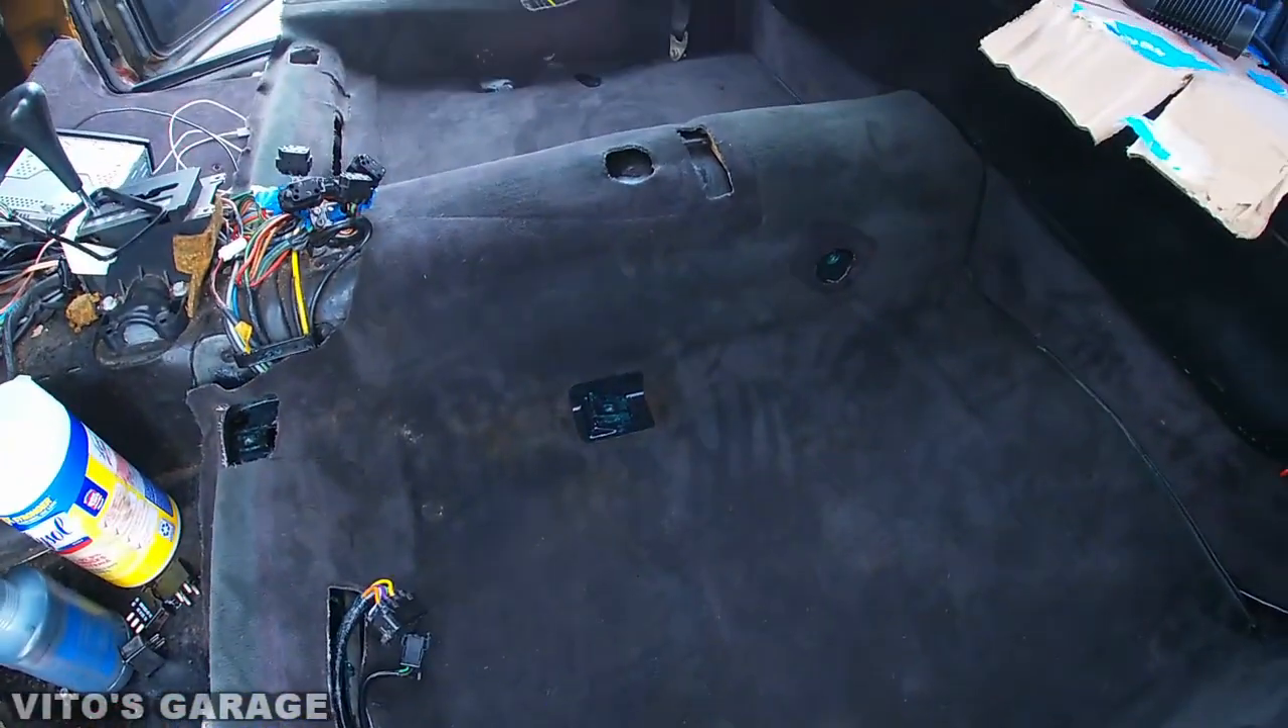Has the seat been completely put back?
No.